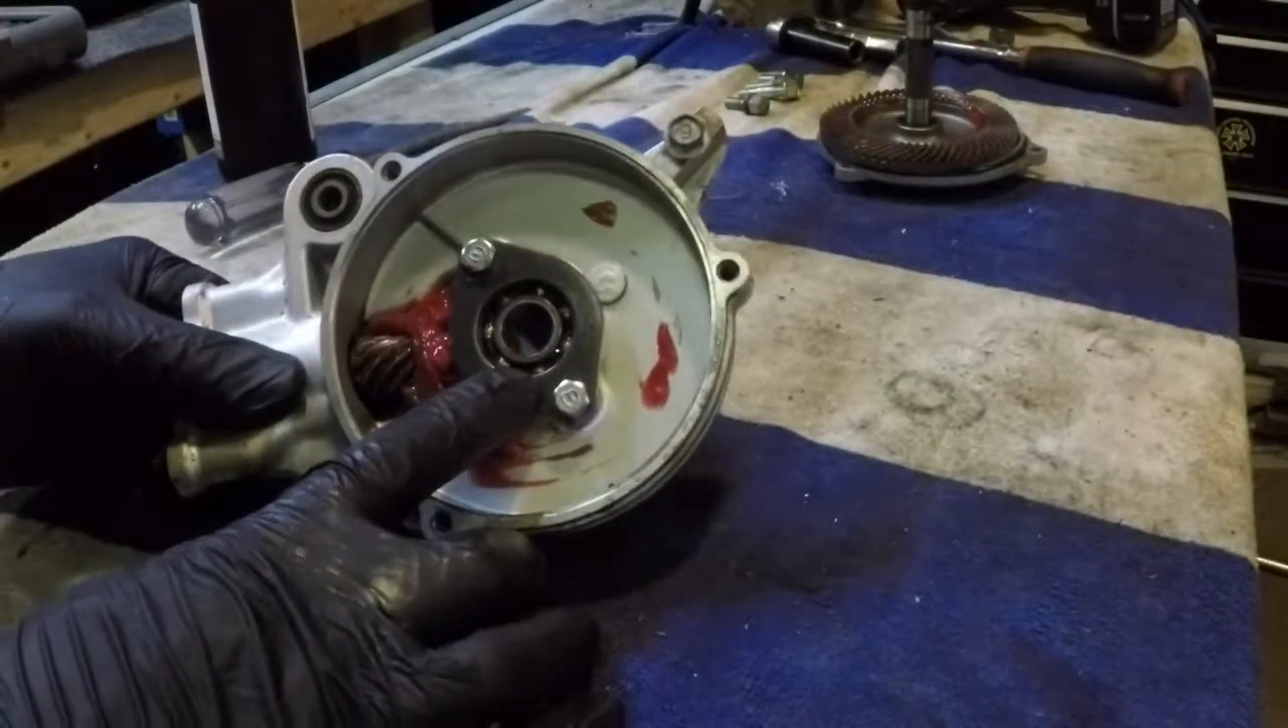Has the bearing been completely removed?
No.